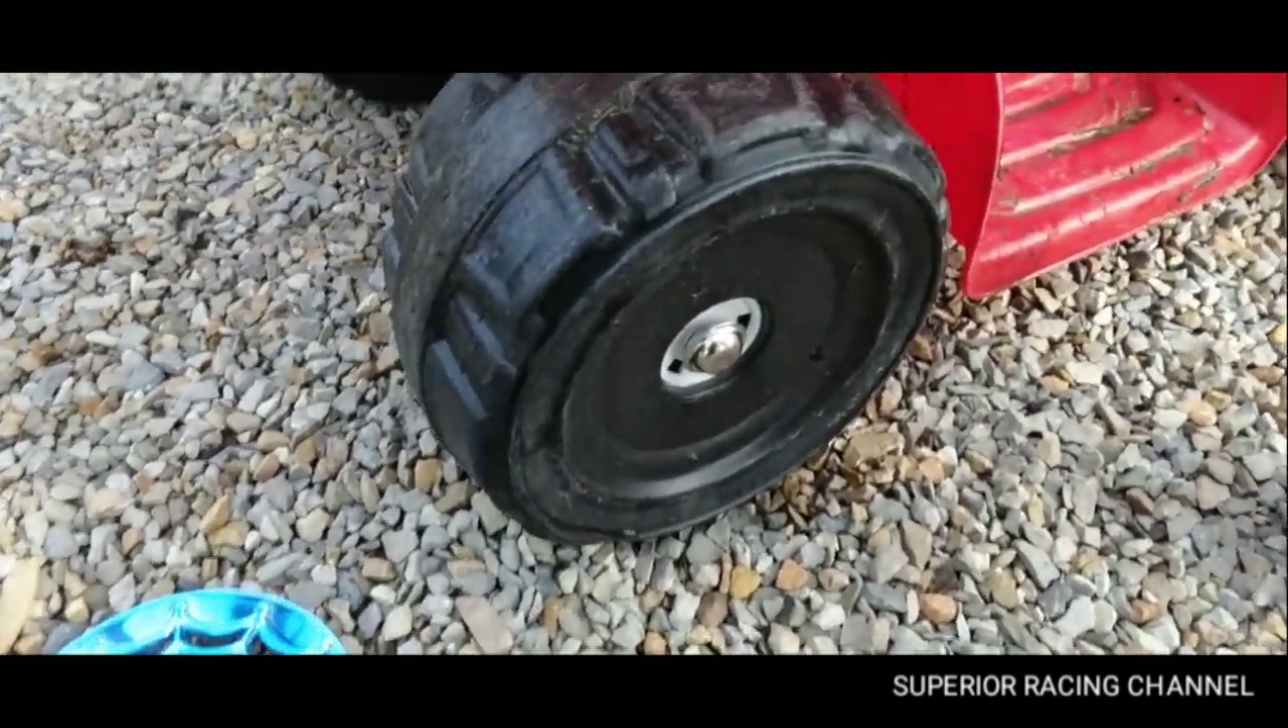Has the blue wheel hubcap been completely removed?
Yes.